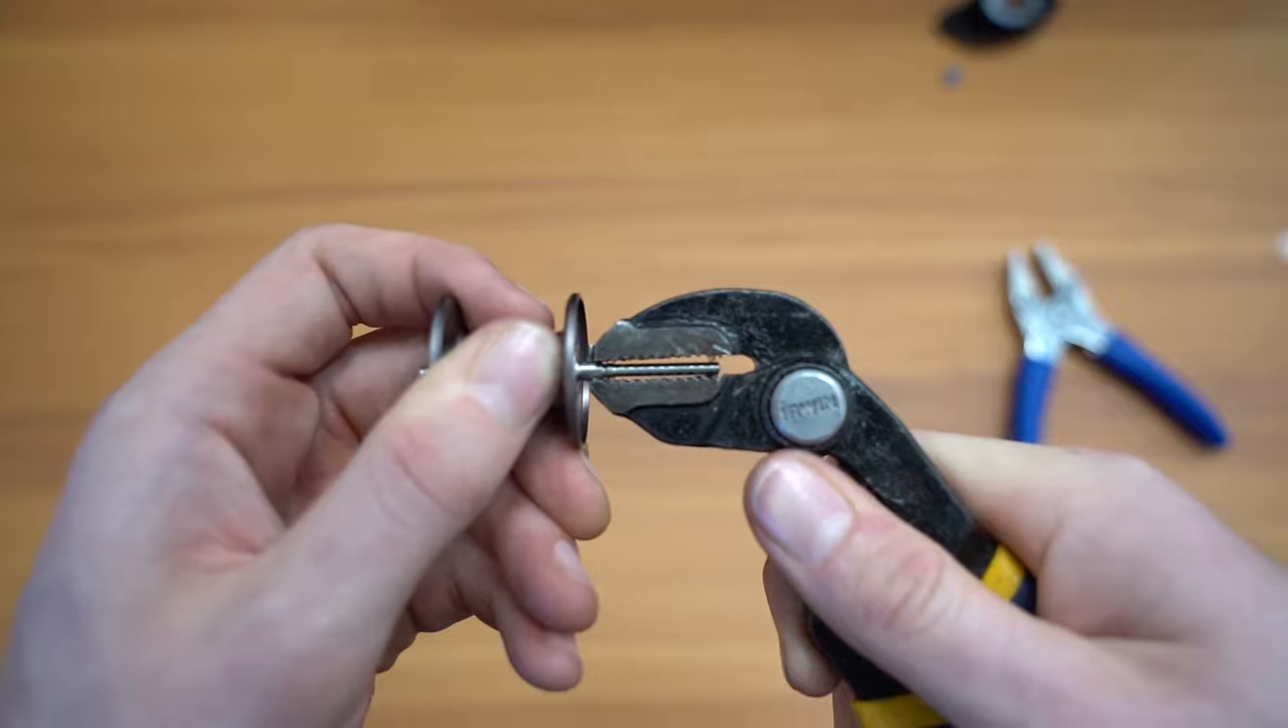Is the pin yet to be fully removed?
Yes.